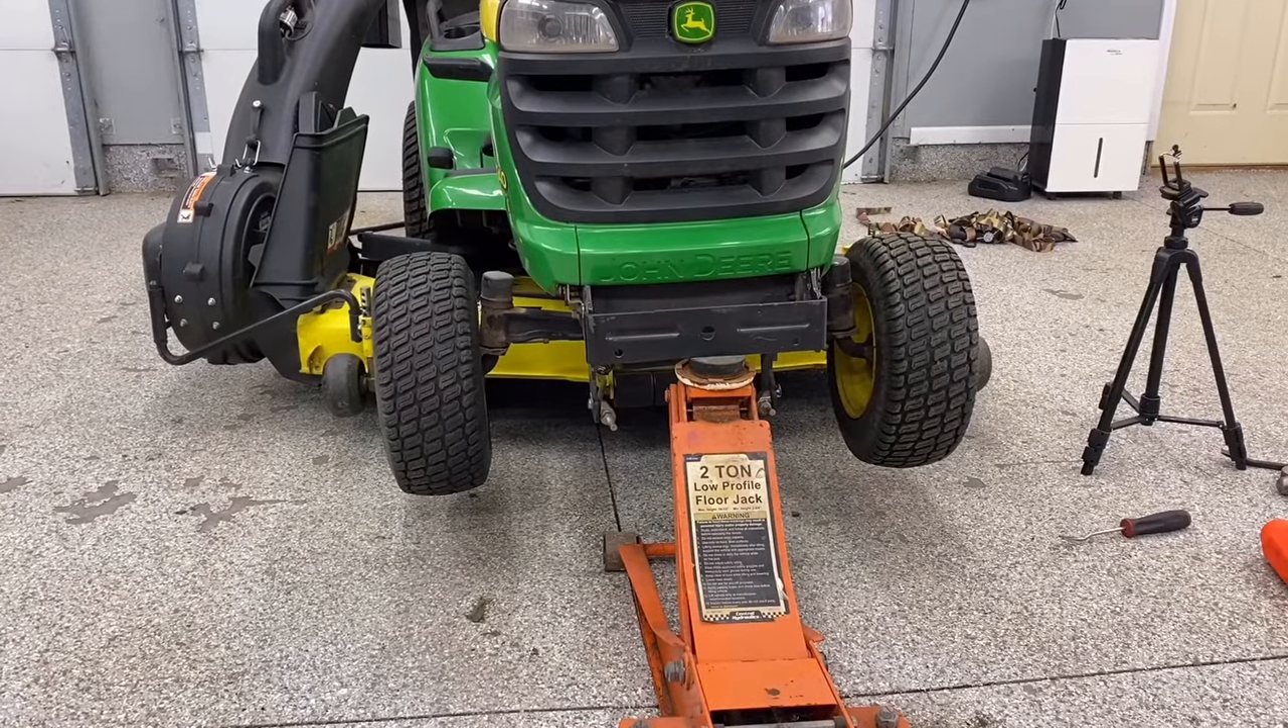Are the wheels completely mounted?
Yes.